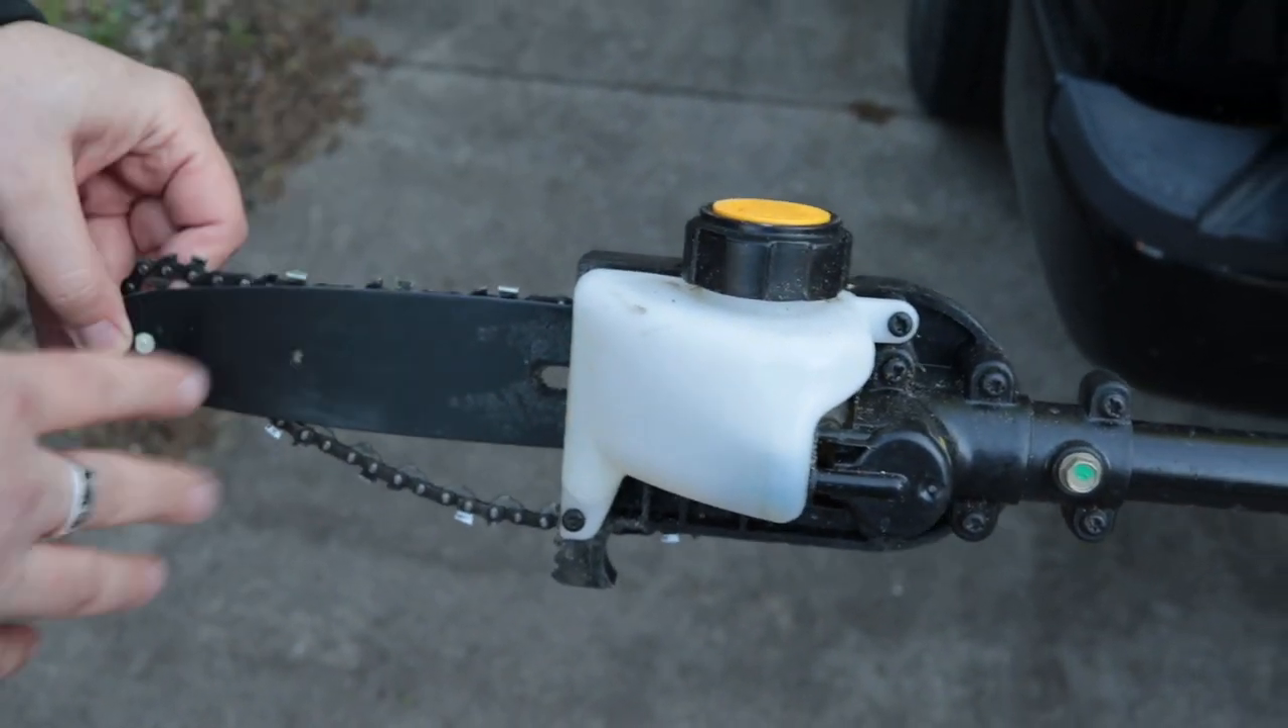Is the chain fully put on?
No.